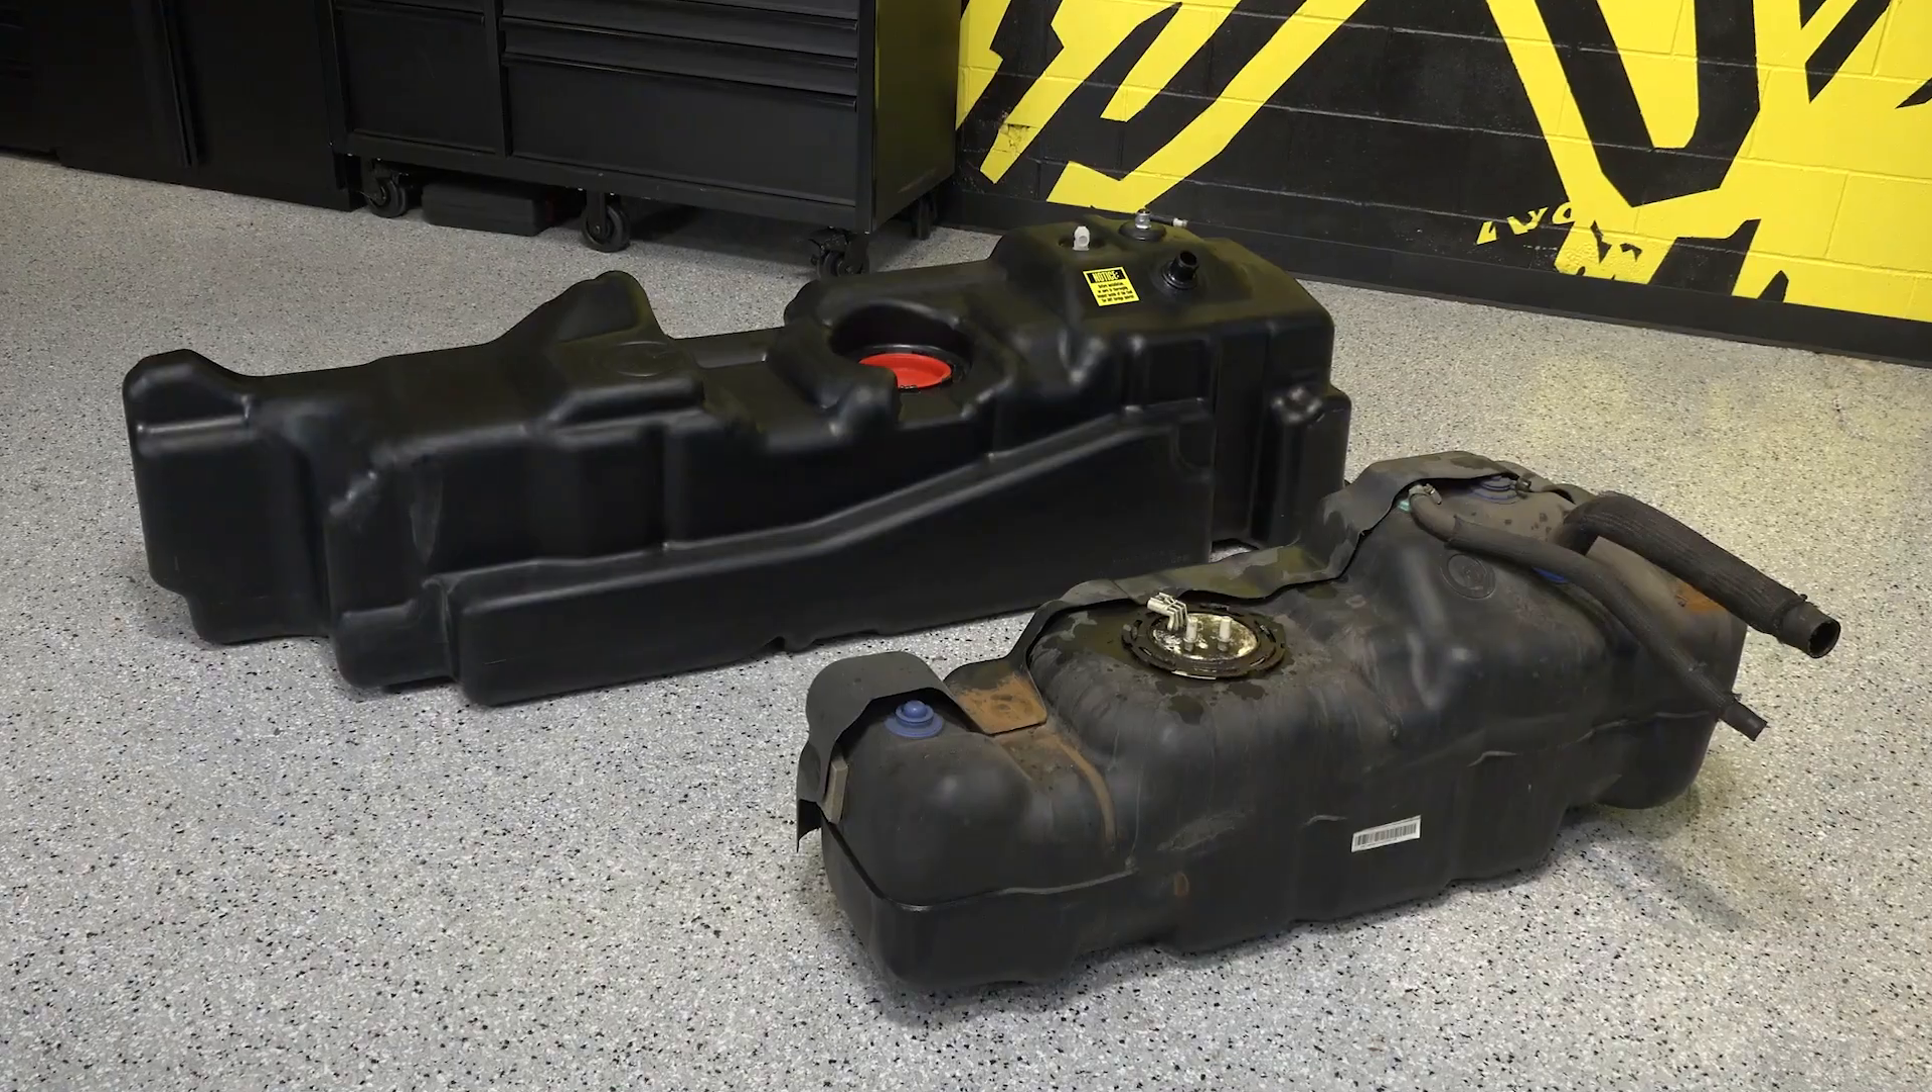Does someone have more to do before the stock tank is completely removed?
No.